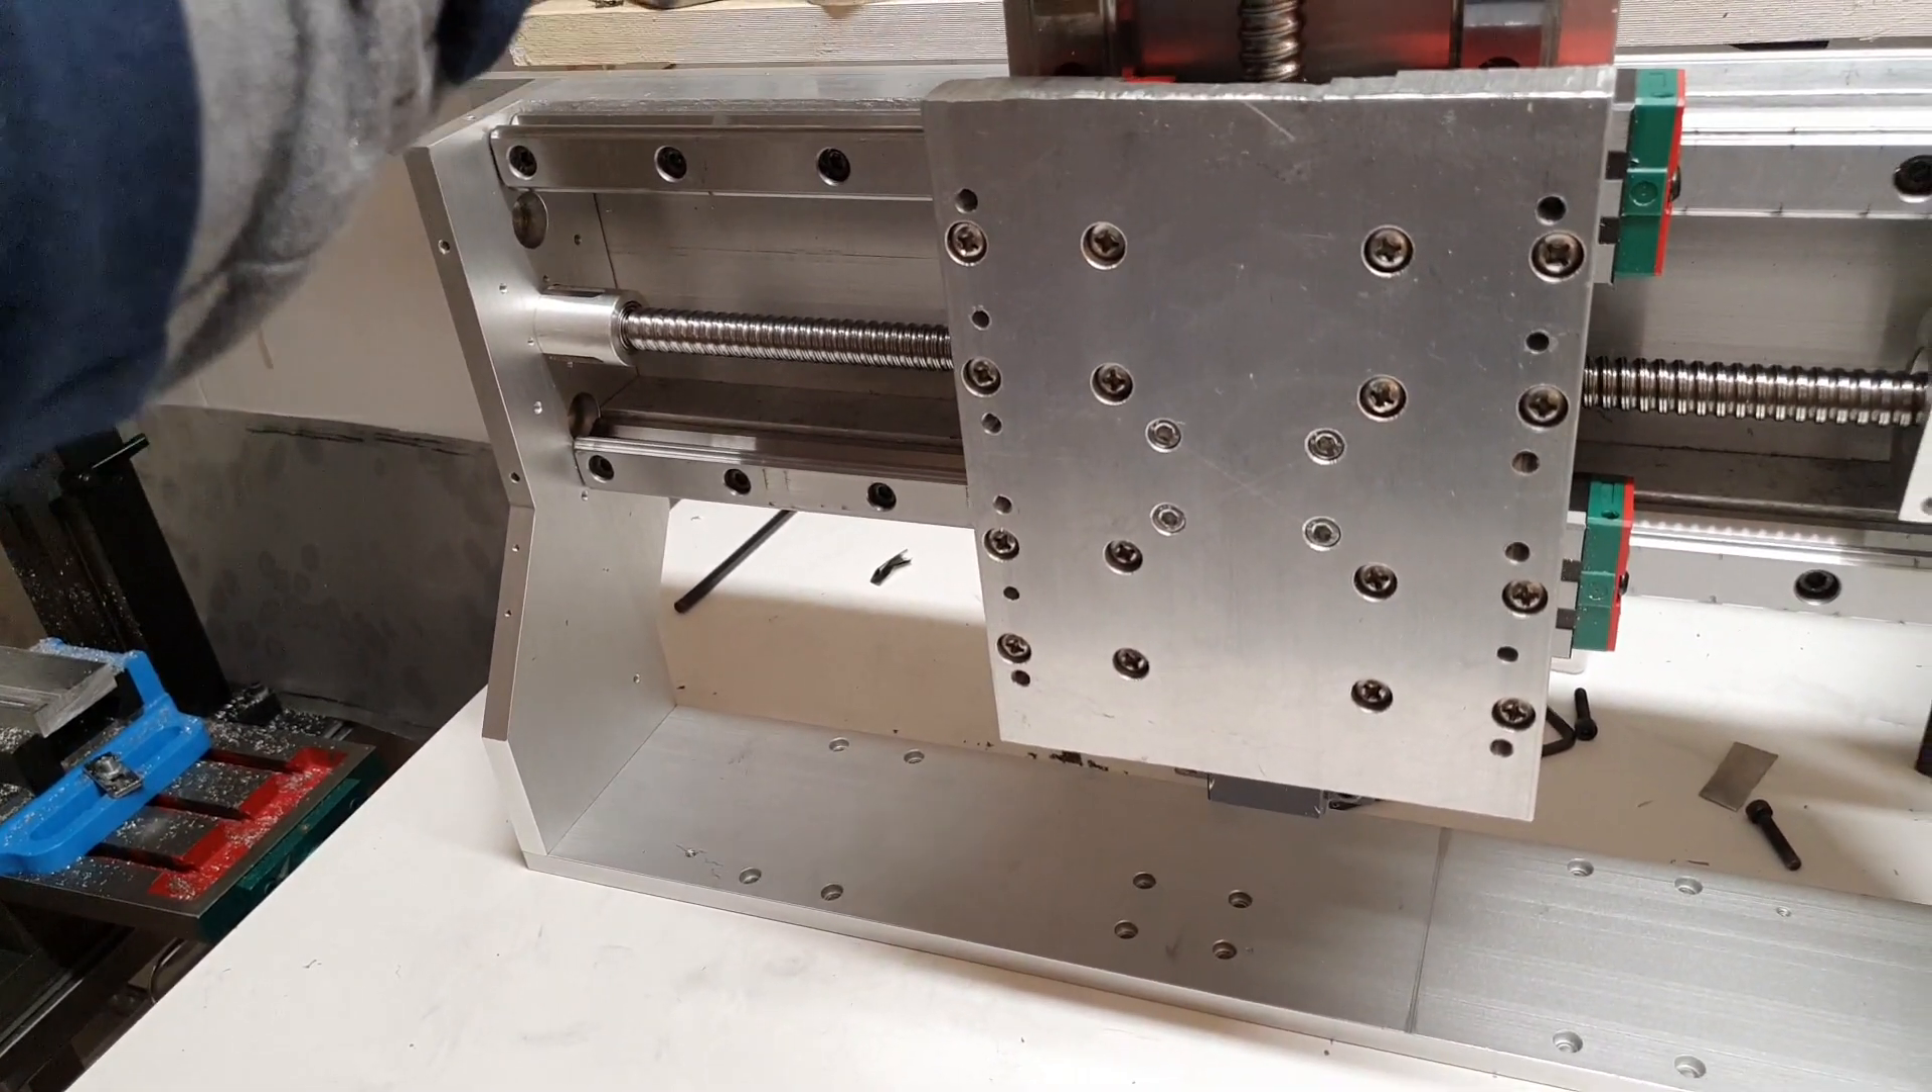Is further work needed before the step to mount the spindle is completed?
Yes.